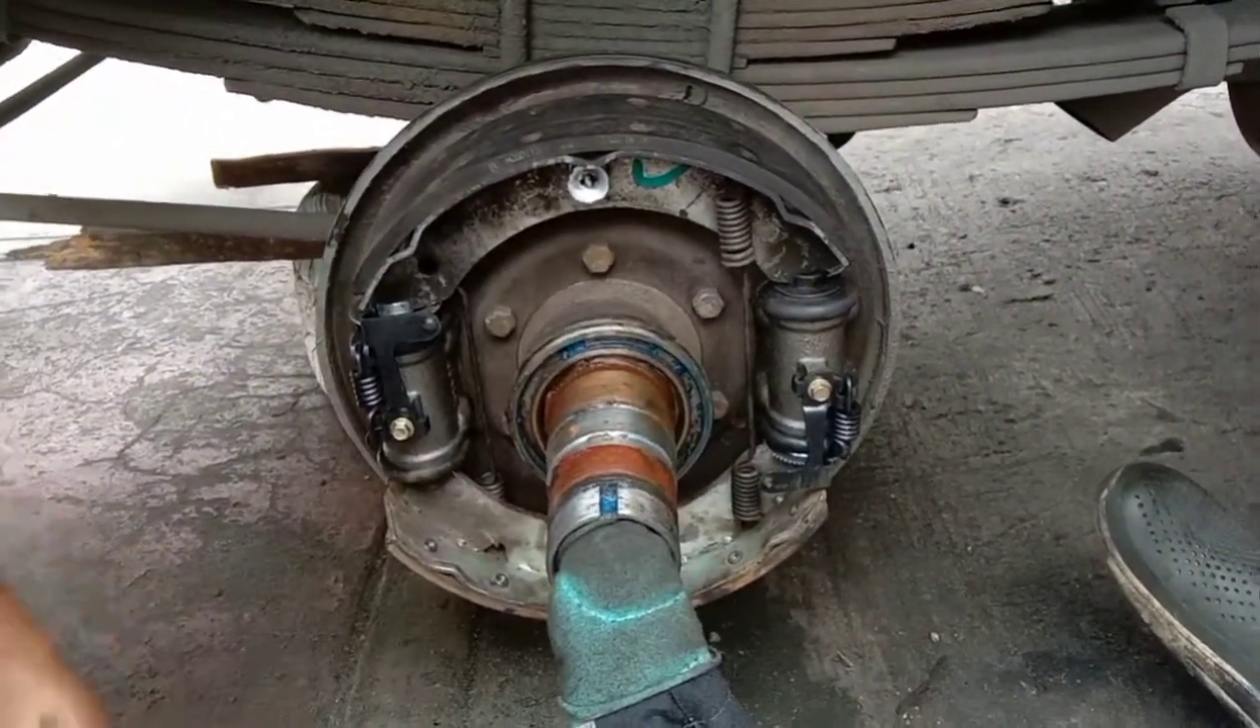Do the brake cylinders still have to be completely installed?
No.